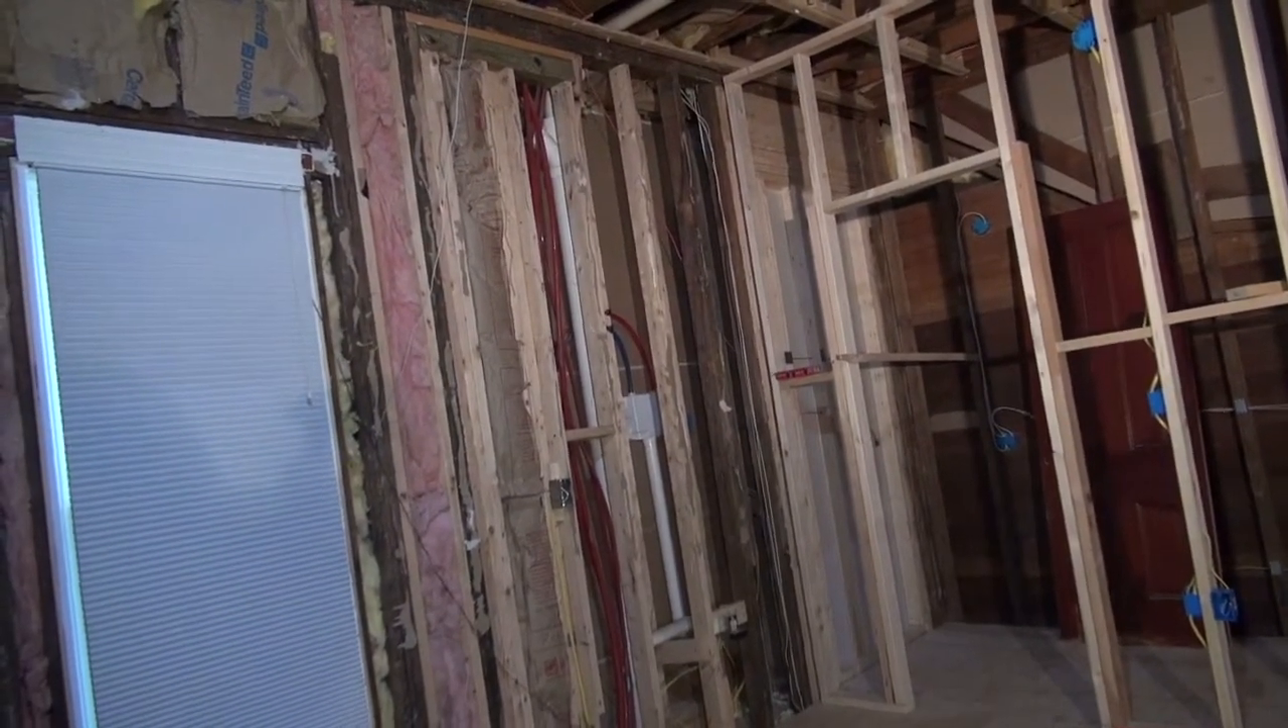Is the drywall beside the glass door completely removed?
Yes.